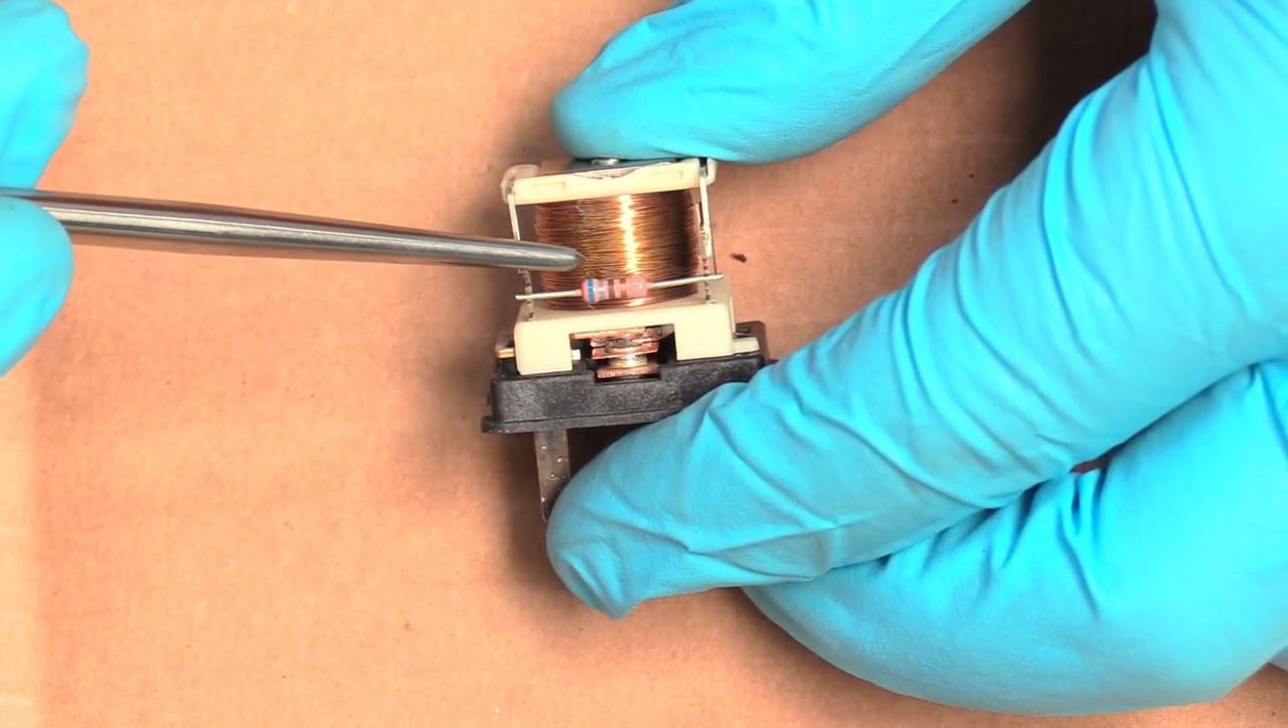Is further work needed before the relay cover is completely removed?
No.